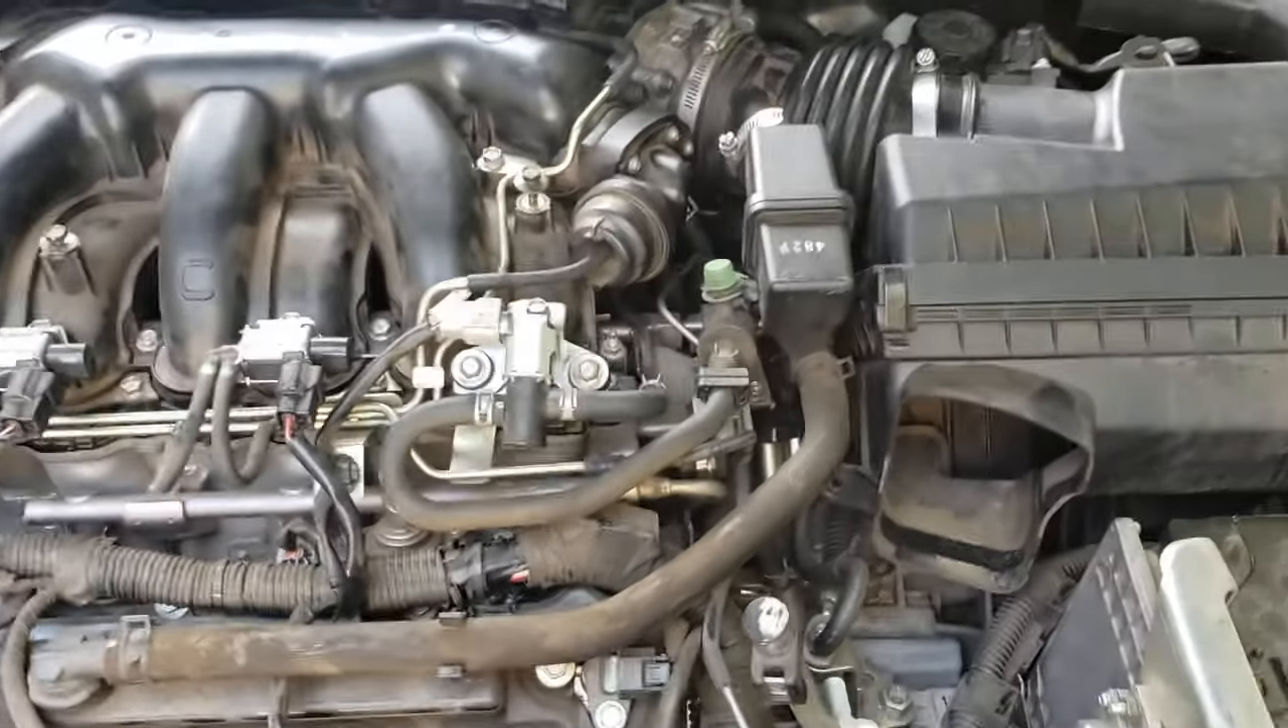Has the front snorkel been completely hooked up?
No.